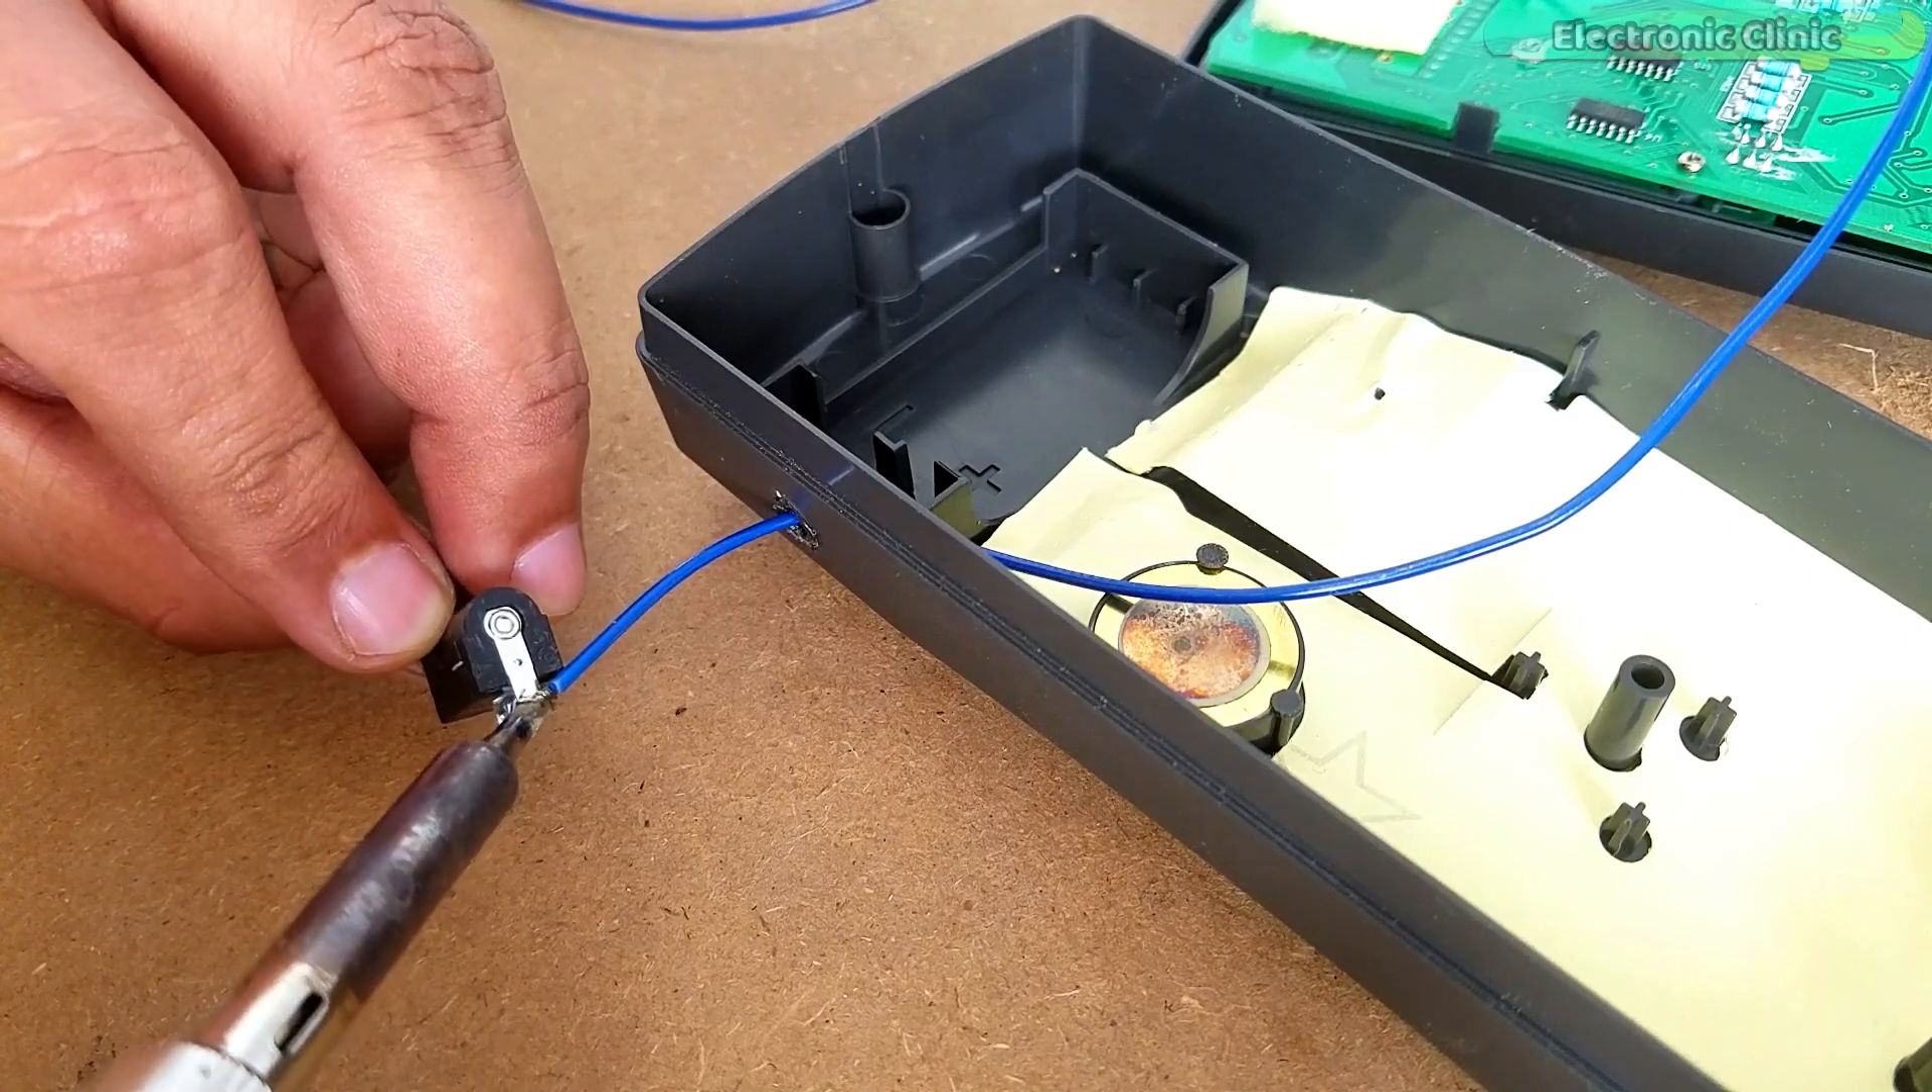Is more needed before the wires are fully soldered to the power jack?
Yes.